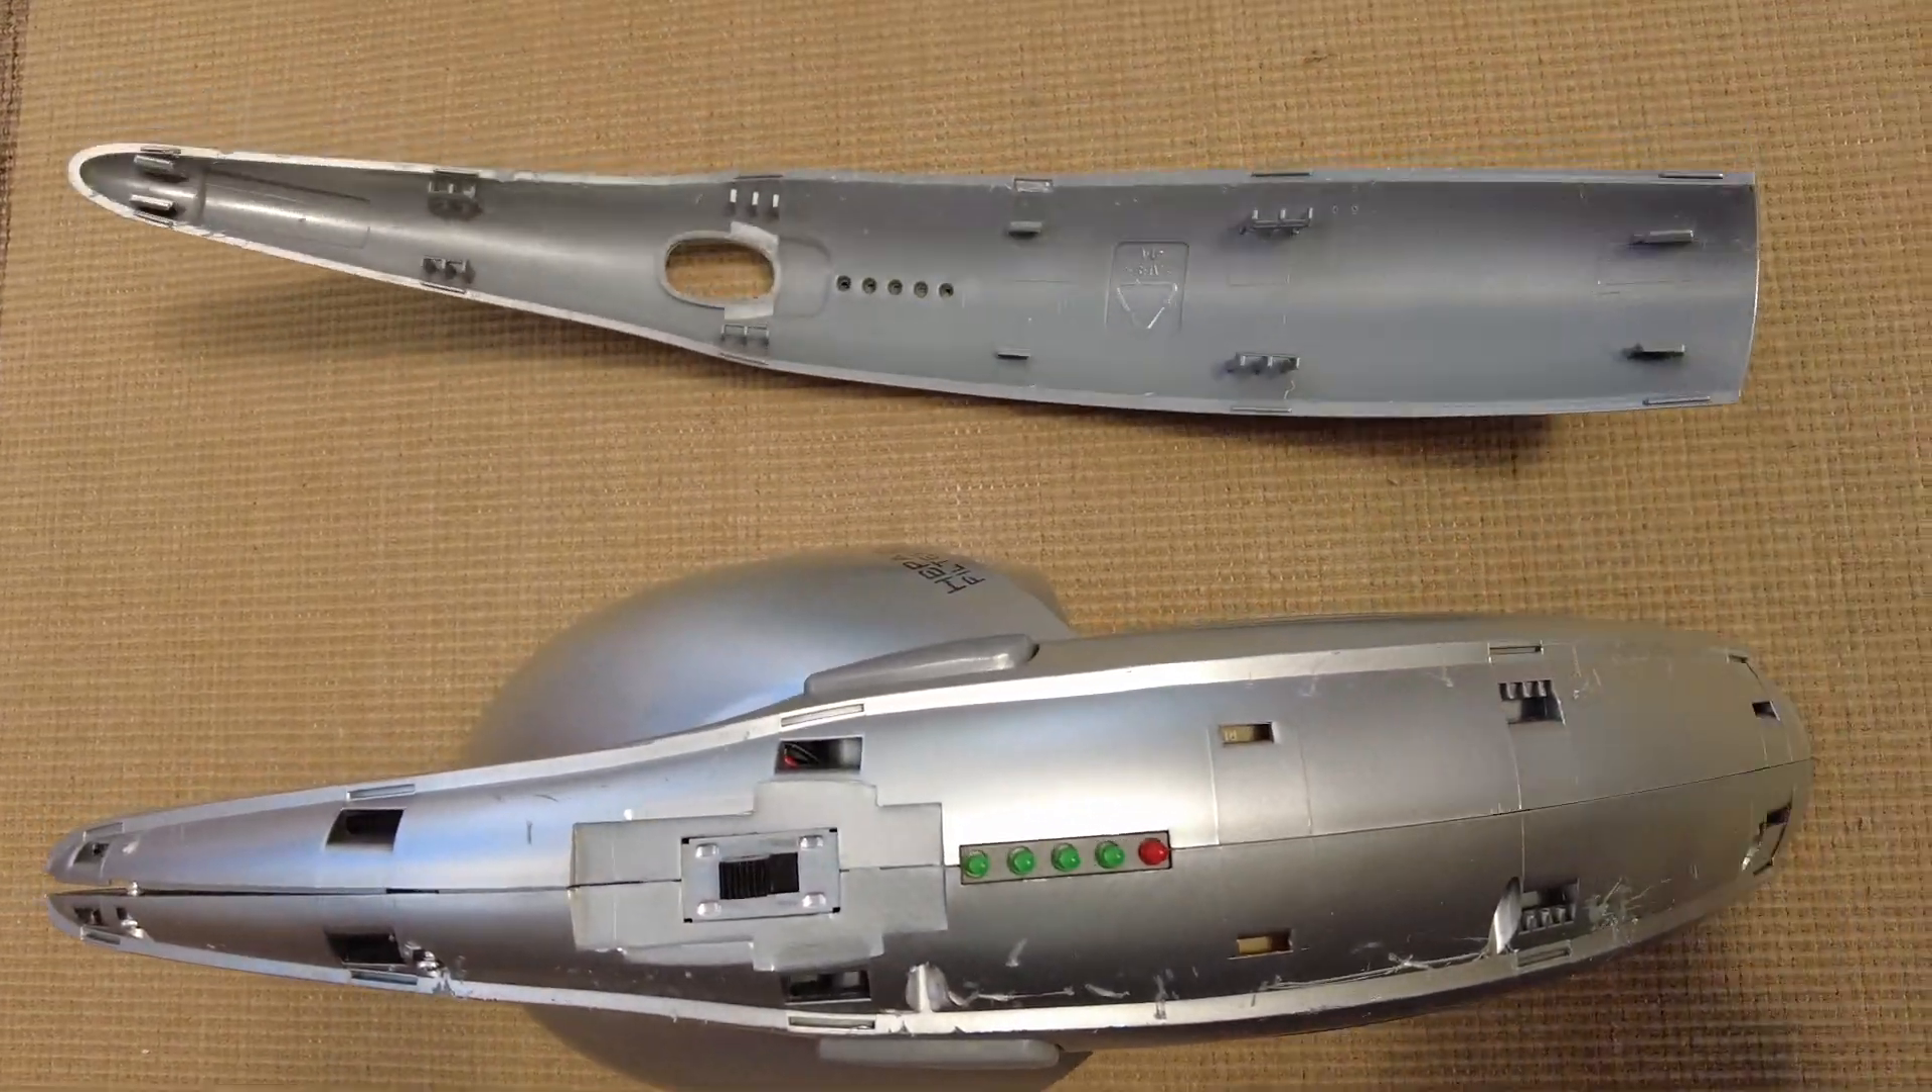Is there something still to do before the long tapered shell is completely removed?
No.